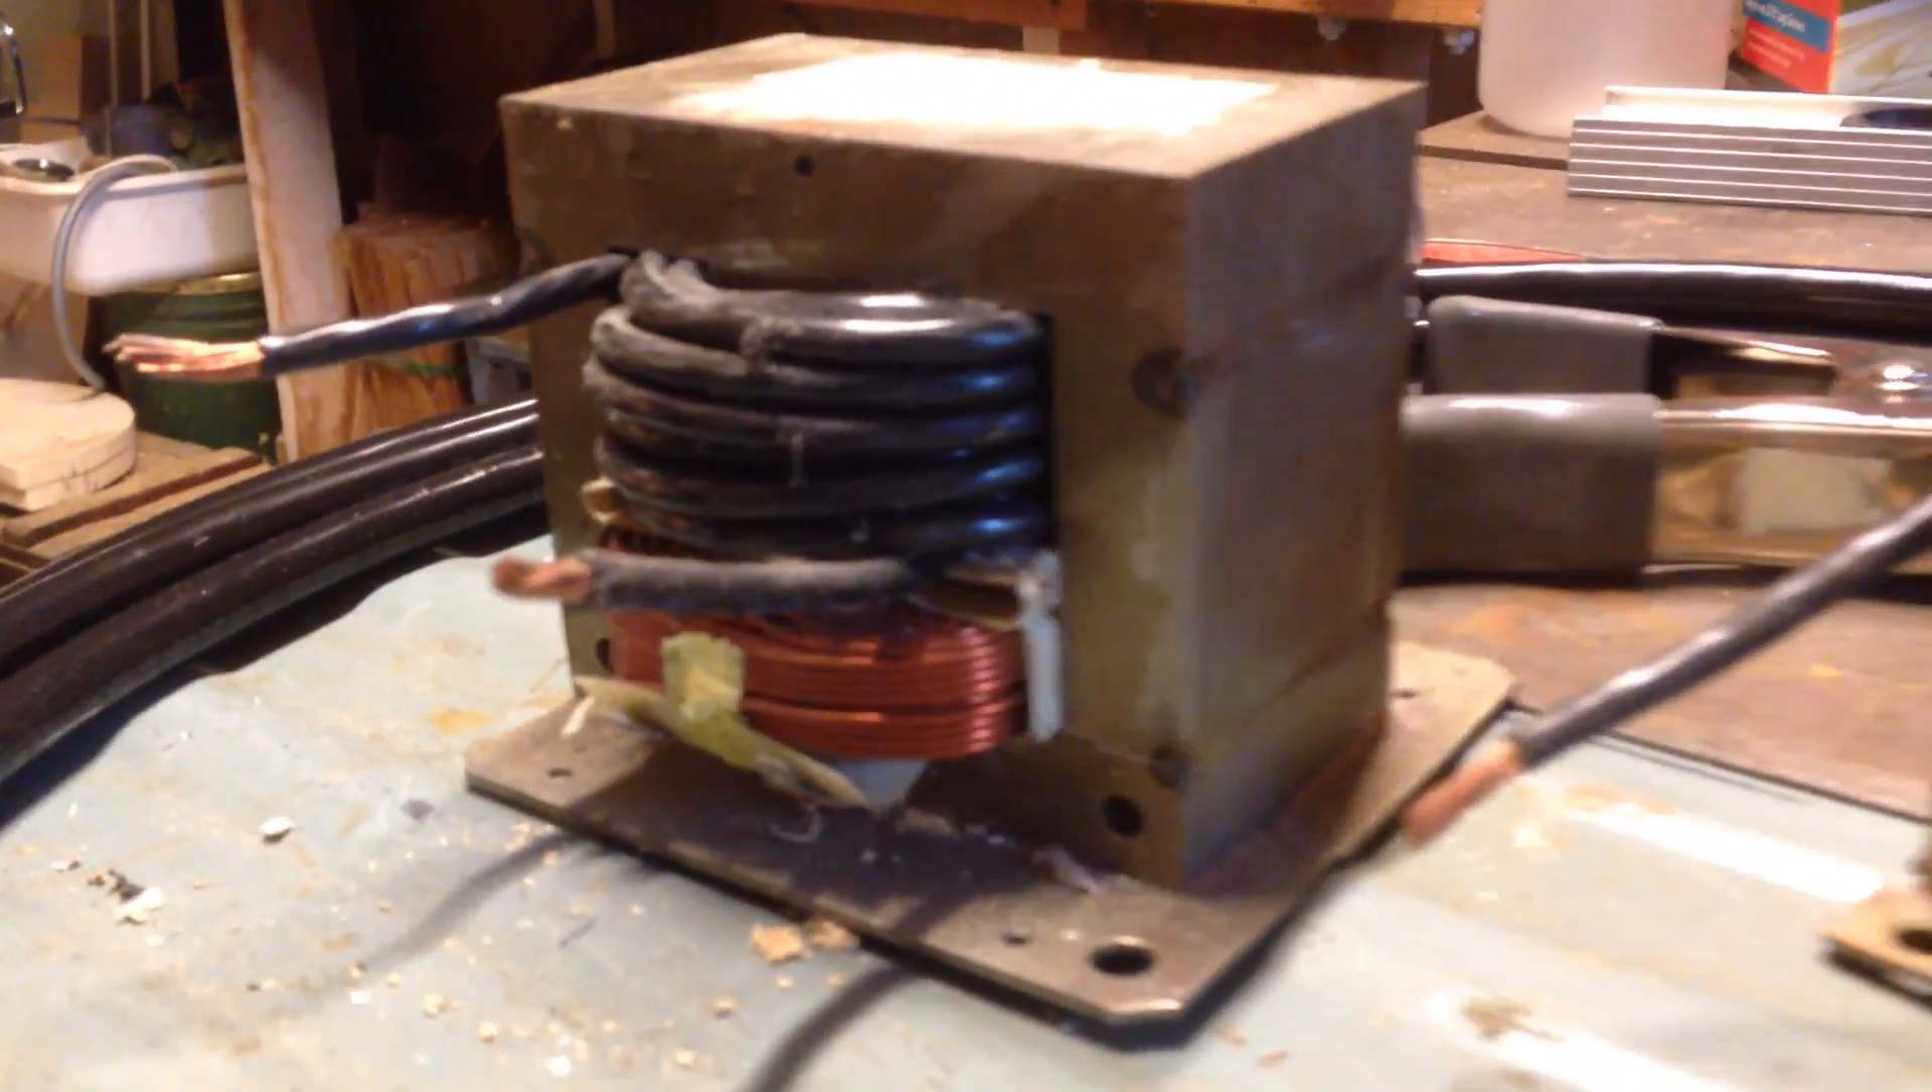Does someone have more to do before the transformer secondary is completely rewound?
No.